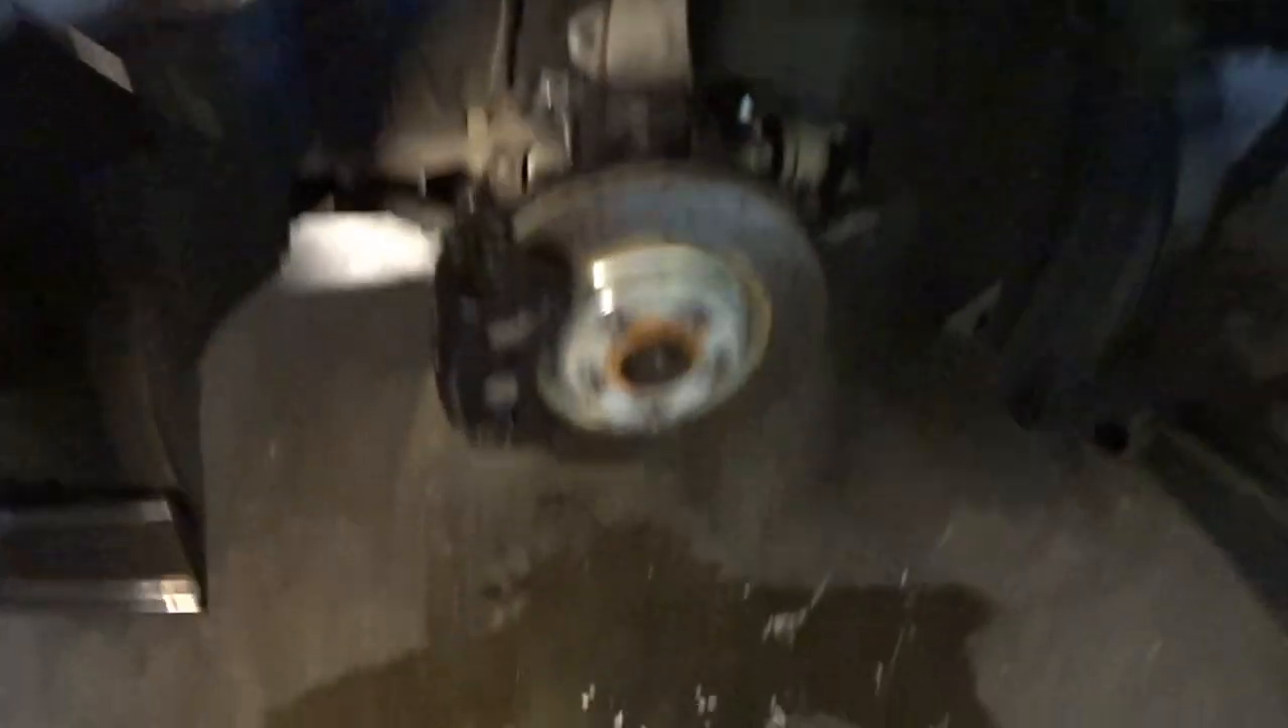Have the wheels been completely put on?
No.